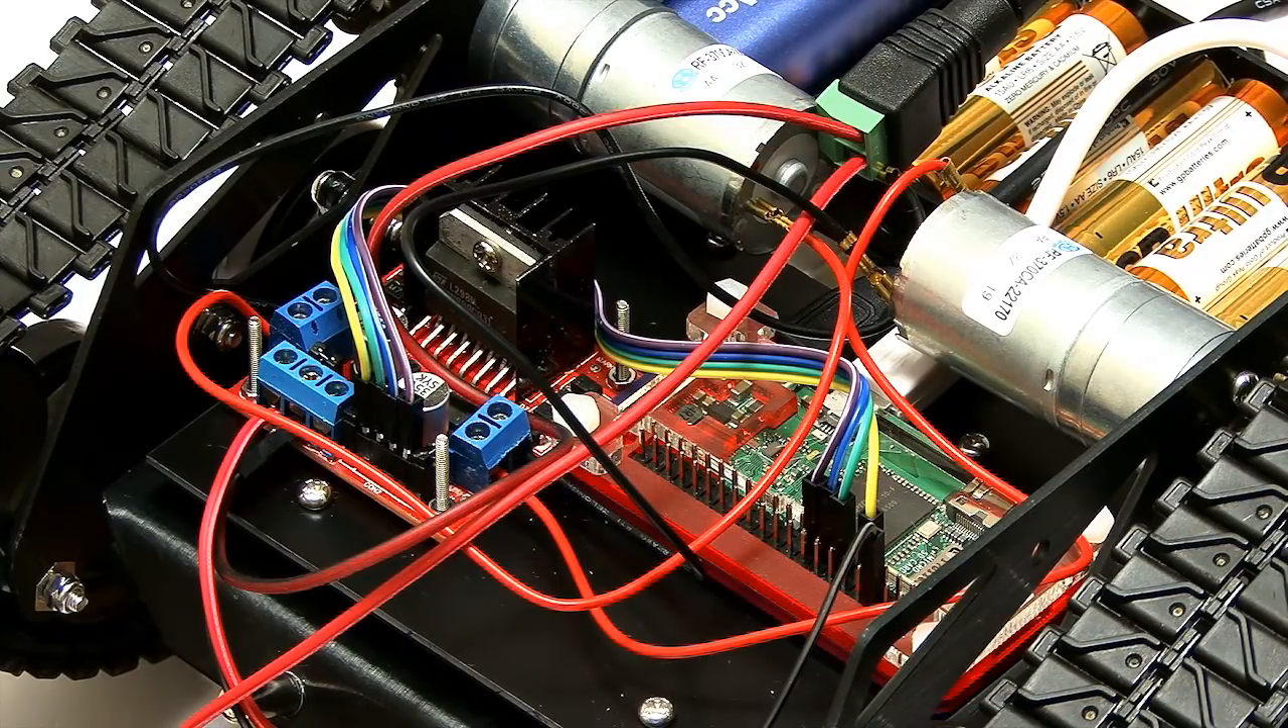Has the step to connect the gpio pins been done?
Yes.